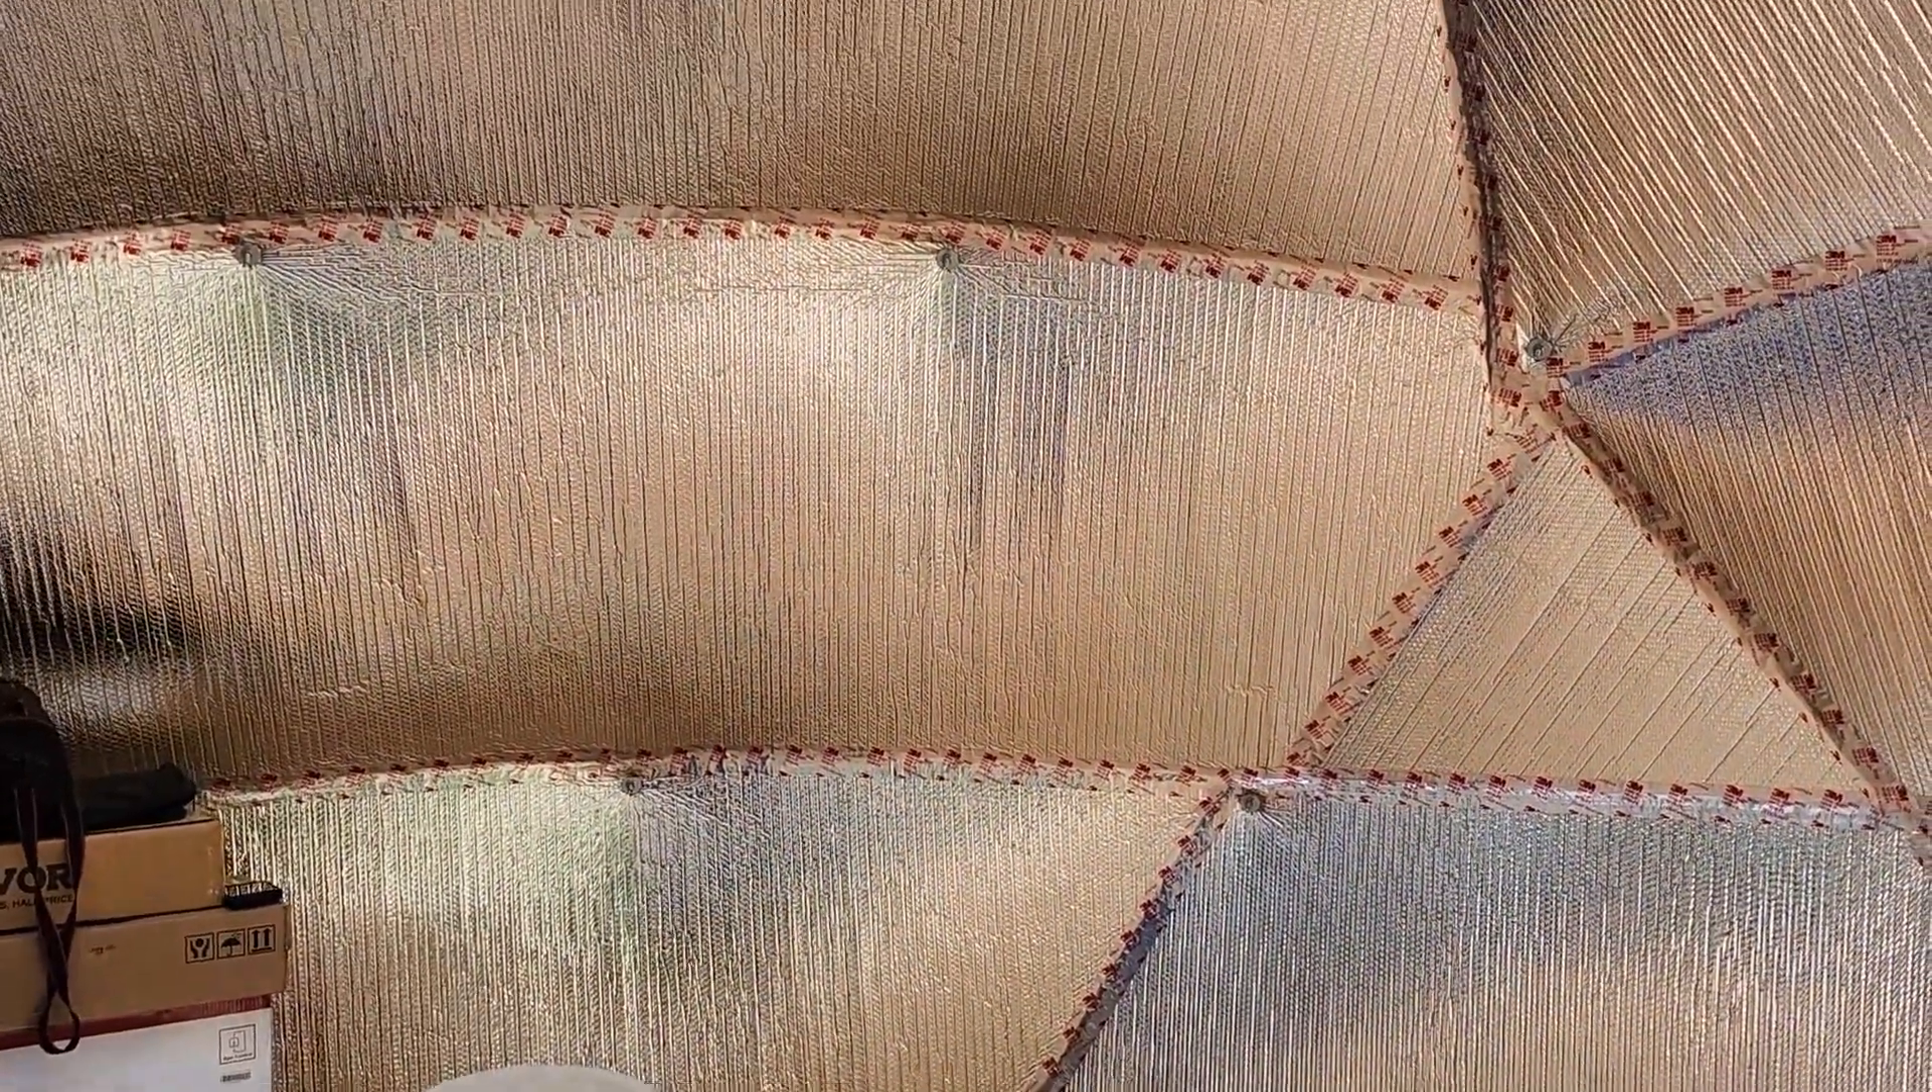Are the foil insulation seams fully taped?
Yes.